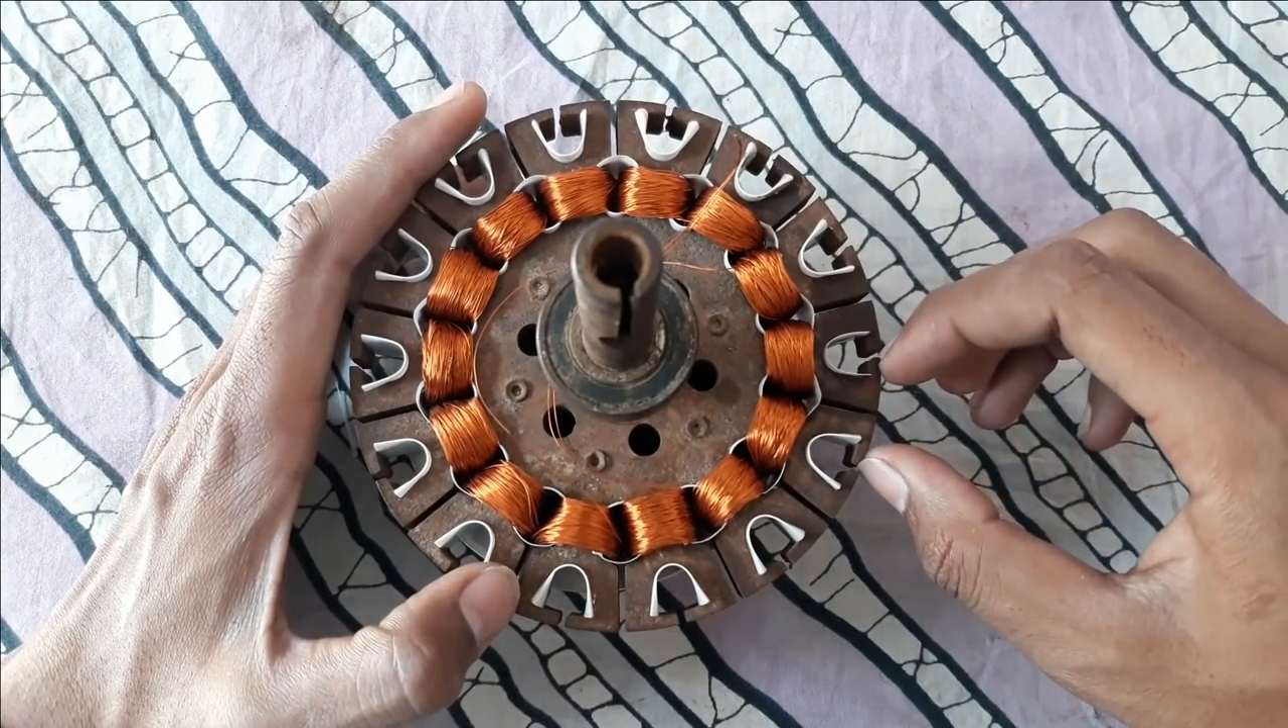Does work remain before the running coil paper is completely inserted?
No.